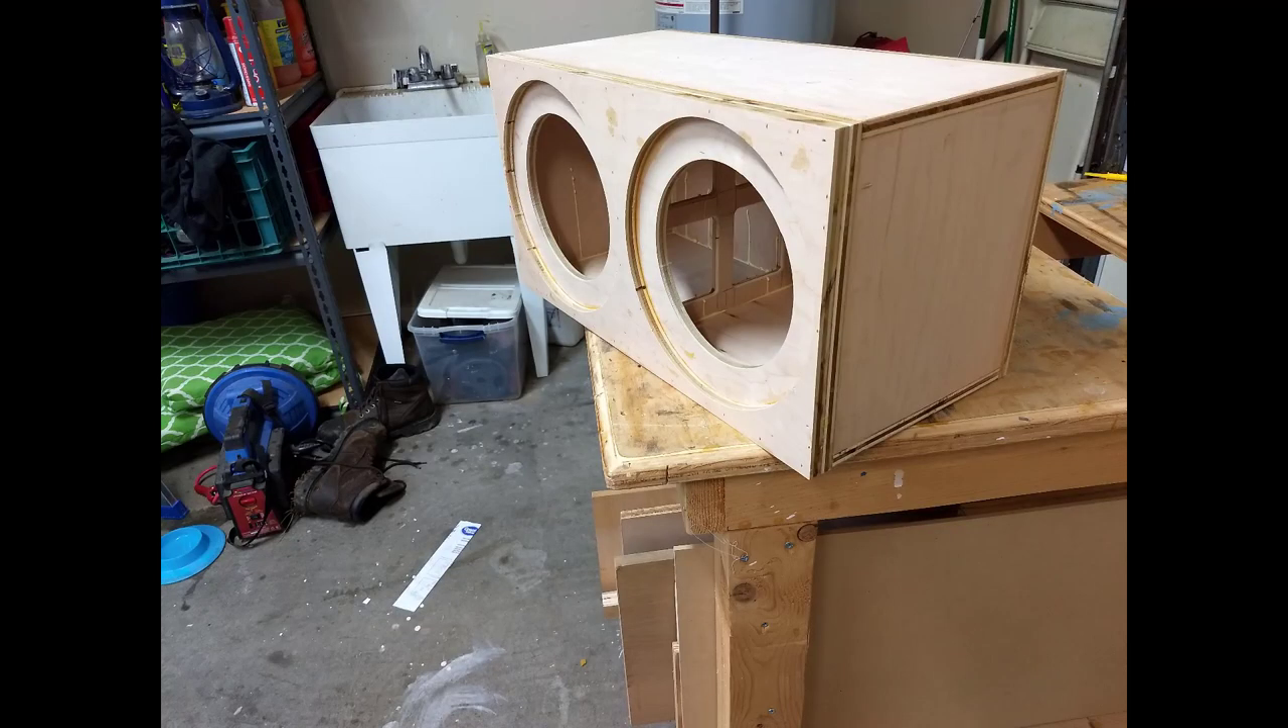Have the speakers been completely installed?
No.